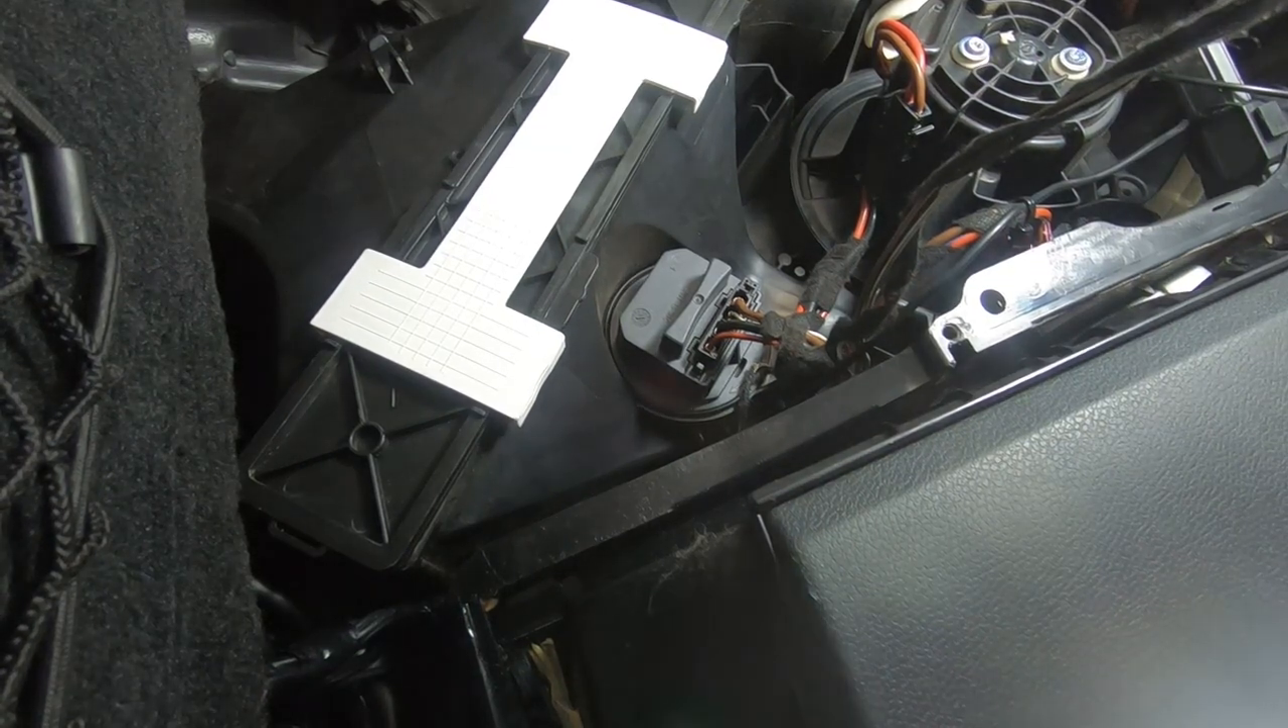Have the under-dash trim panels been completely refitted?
No.